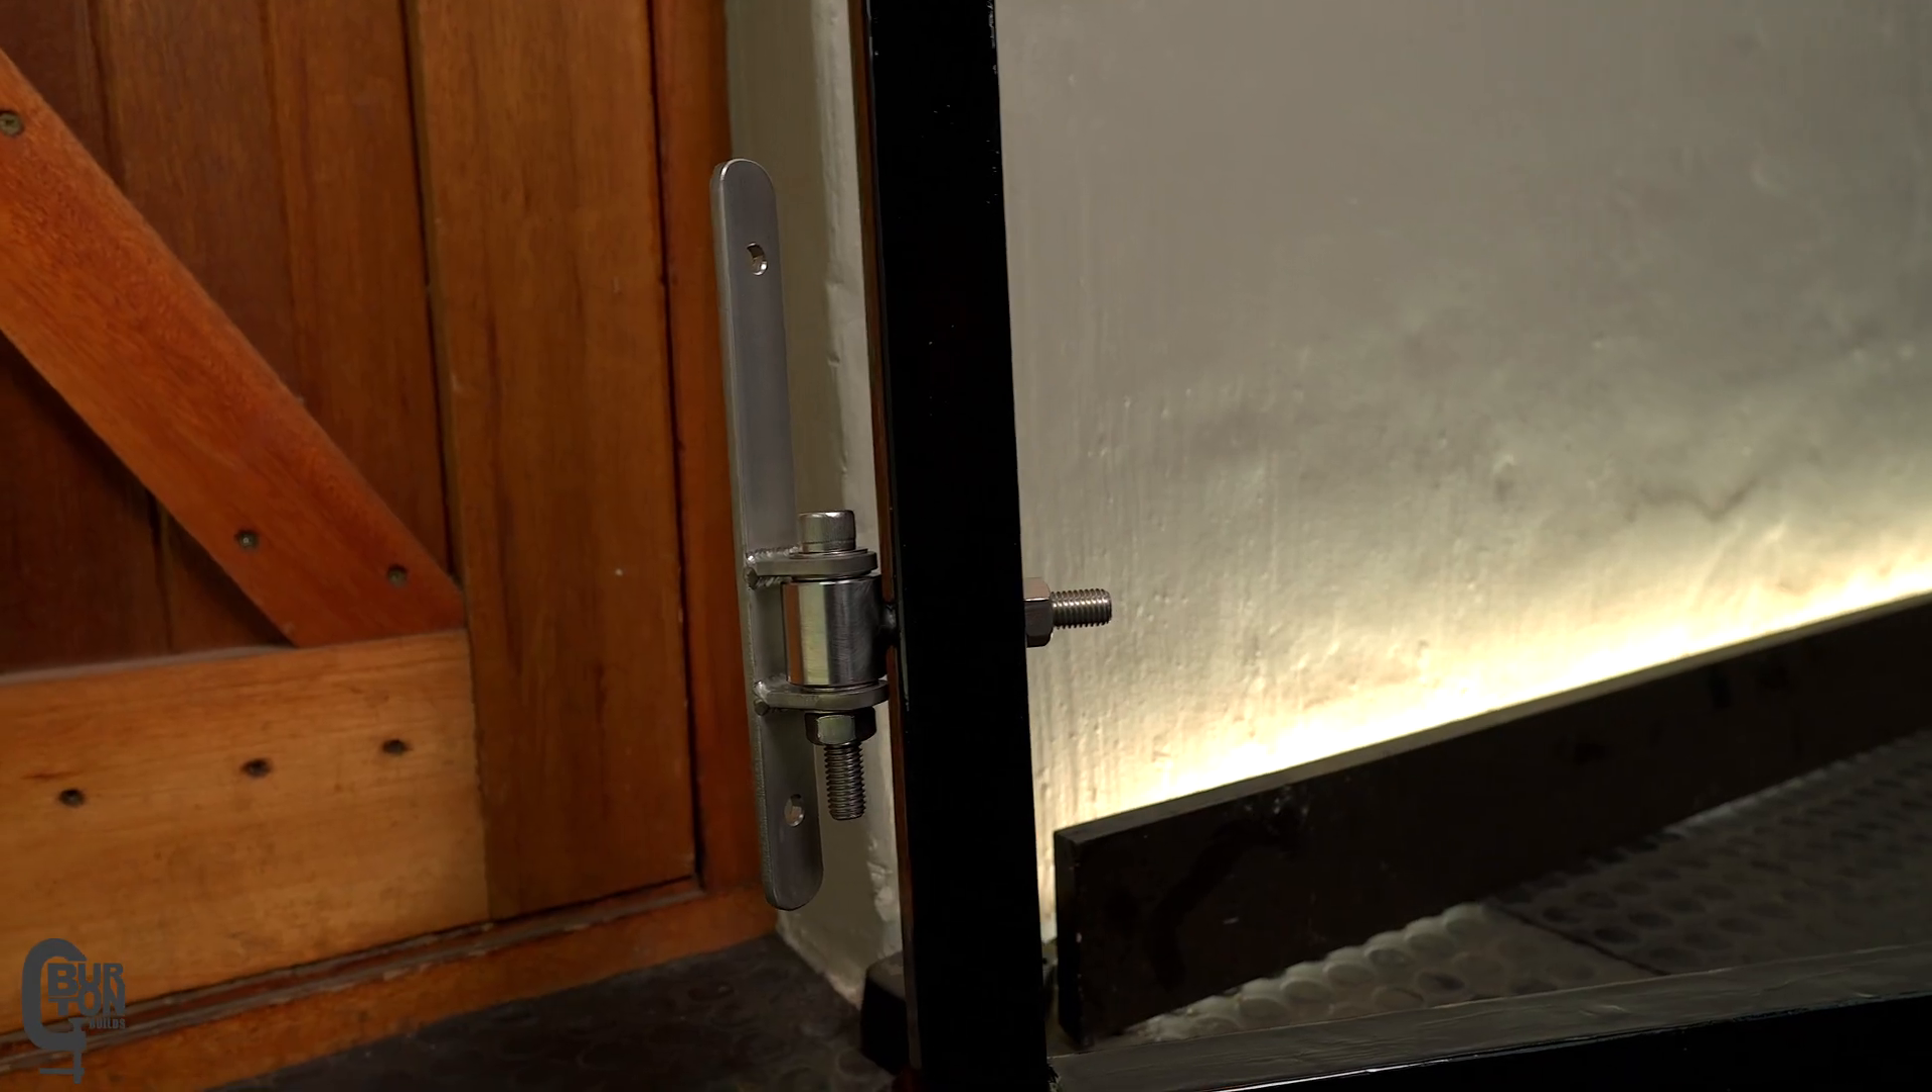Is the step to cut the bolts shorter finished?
No.